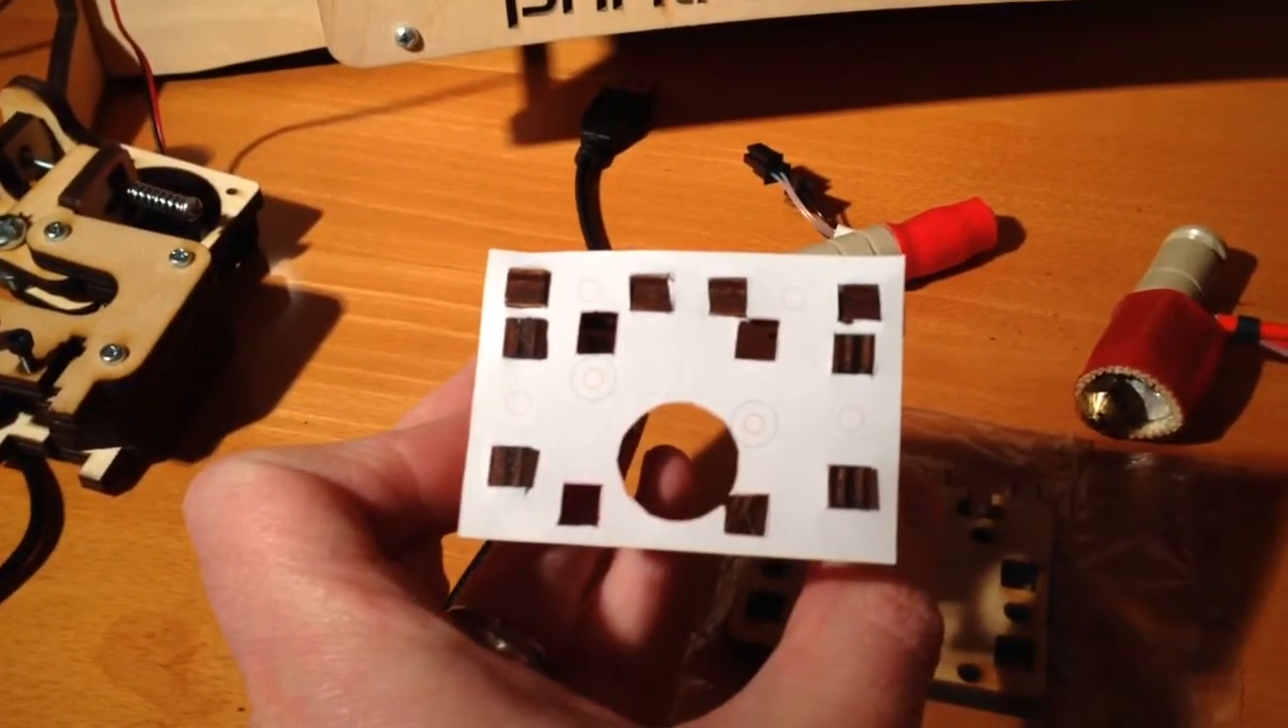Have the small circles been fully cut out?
No.